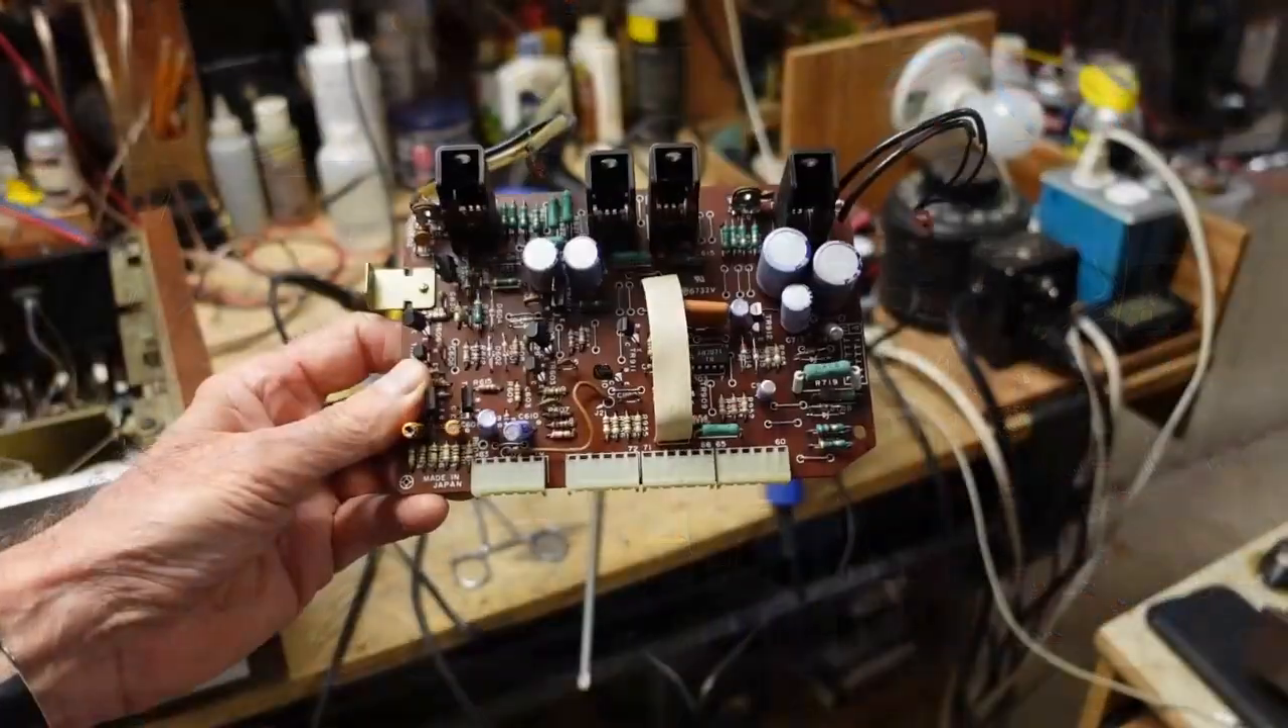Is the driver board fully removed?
Yes.